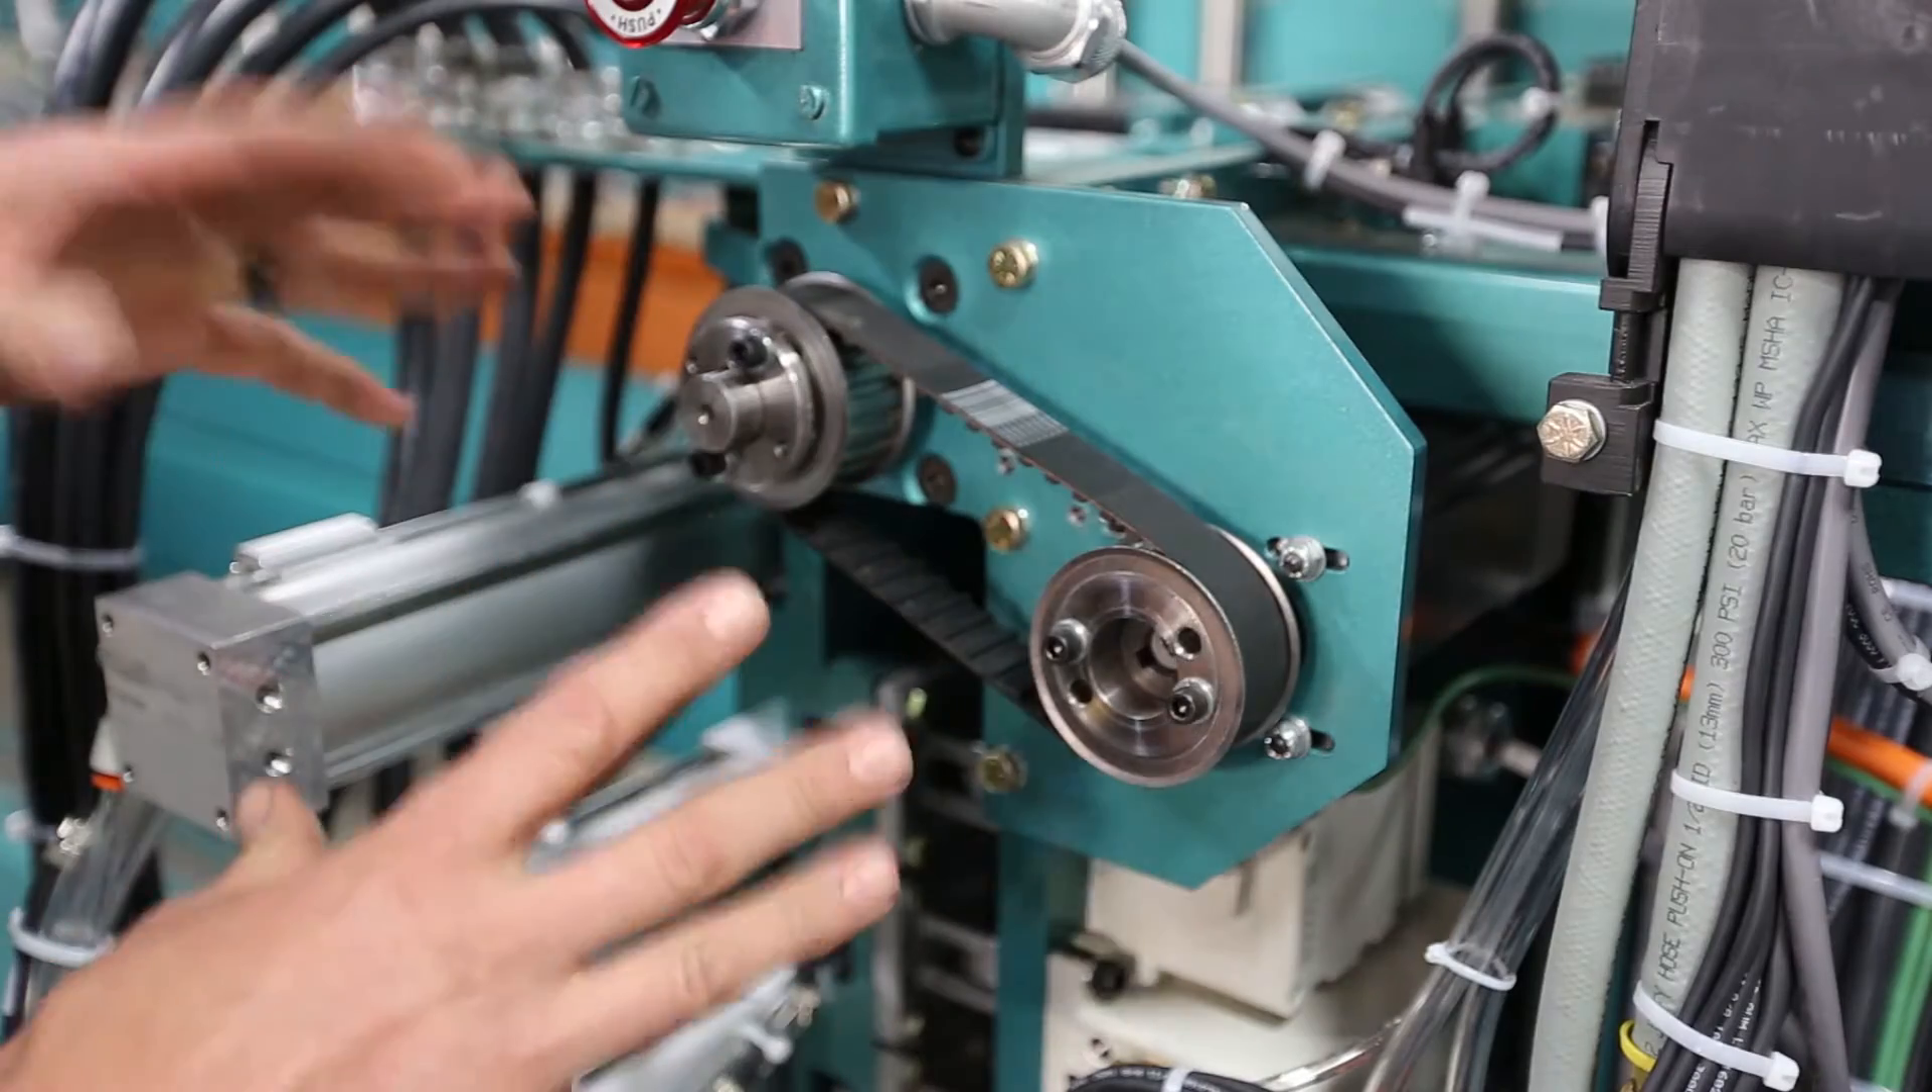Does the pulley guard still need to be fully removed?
No.